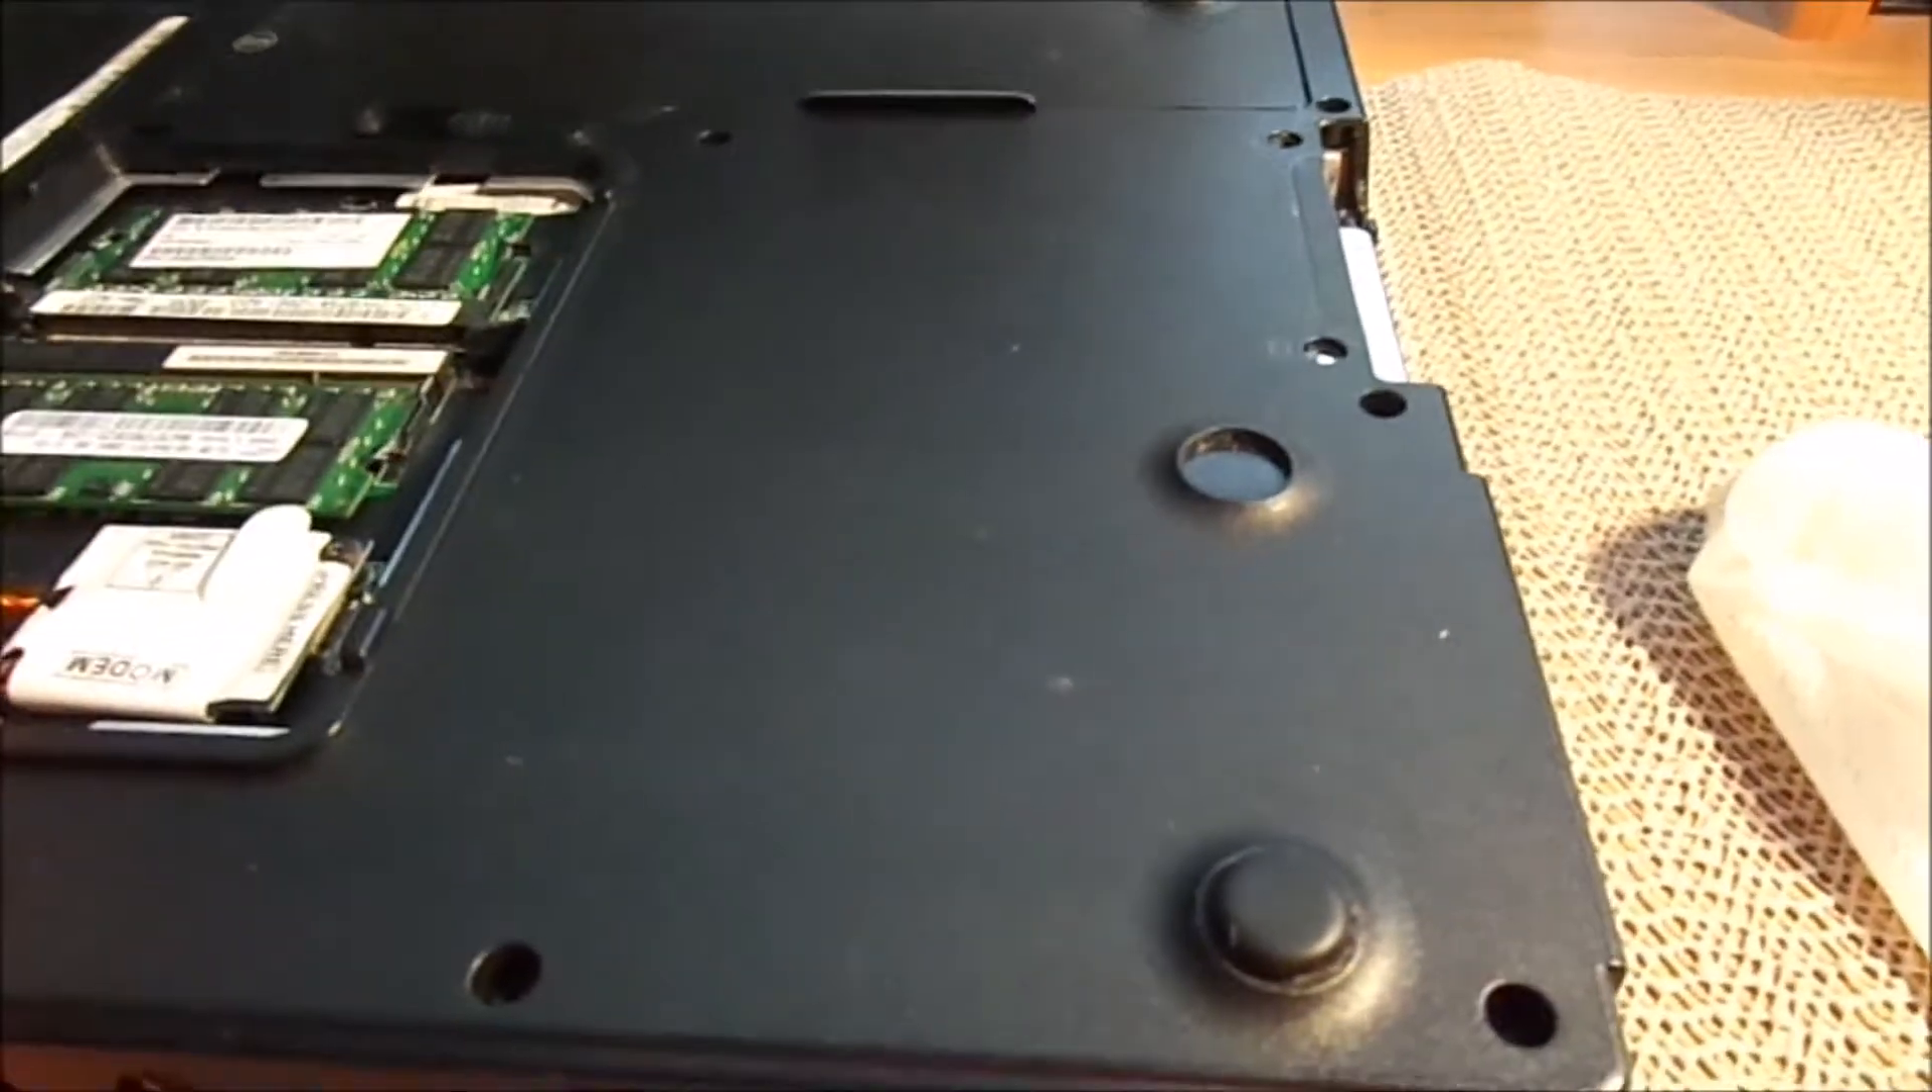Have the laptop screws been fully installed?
No.